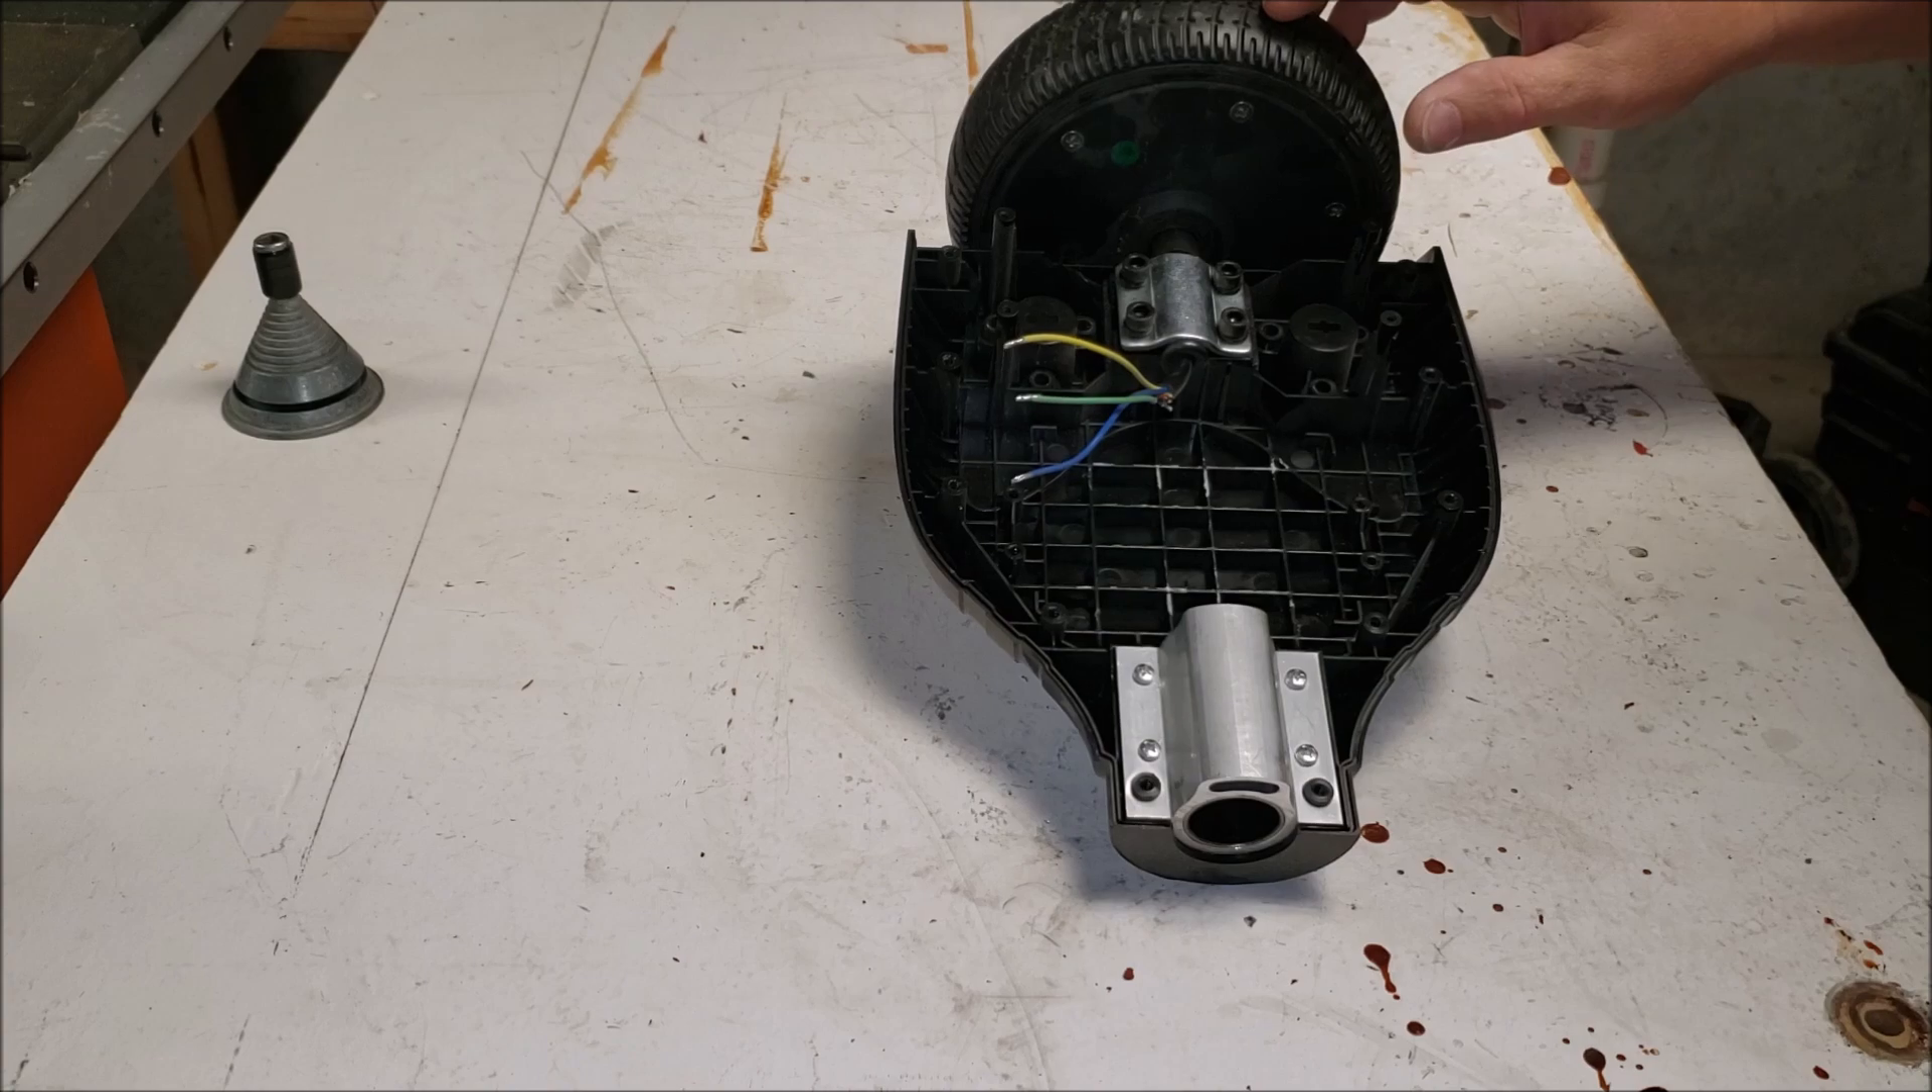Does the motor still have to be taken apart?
Yes.